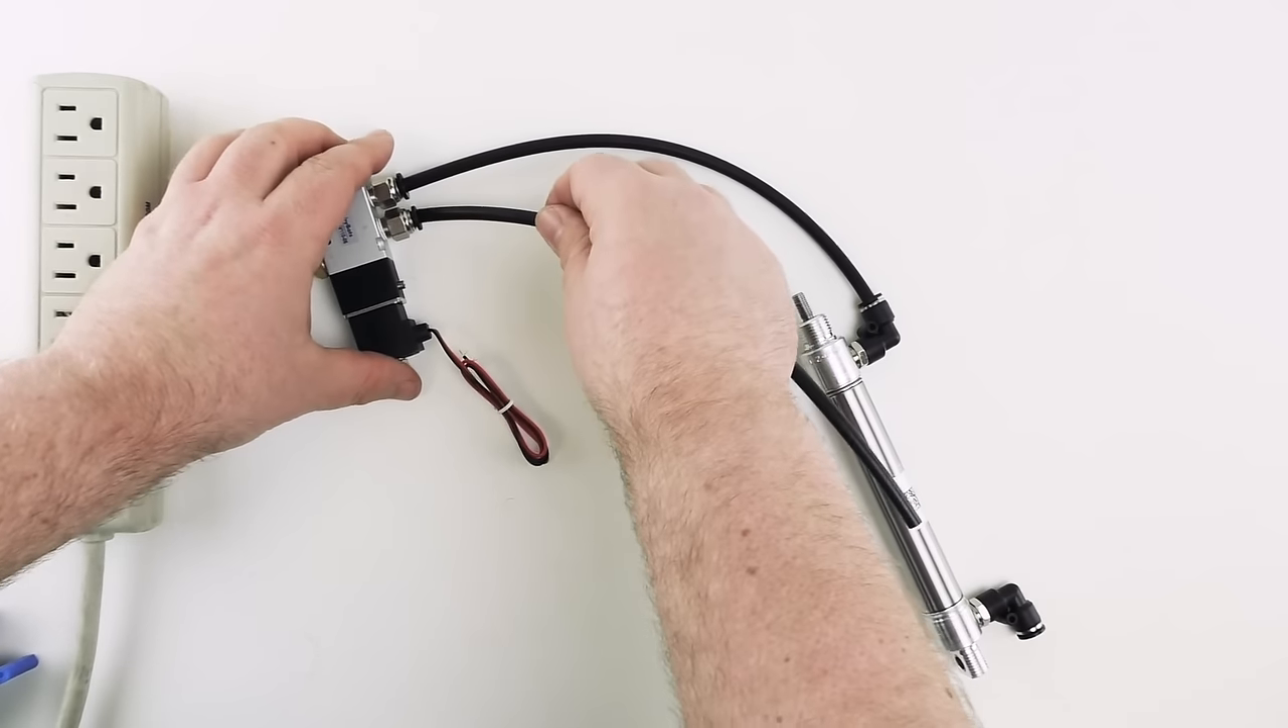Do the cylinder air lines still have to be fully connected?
Yes.